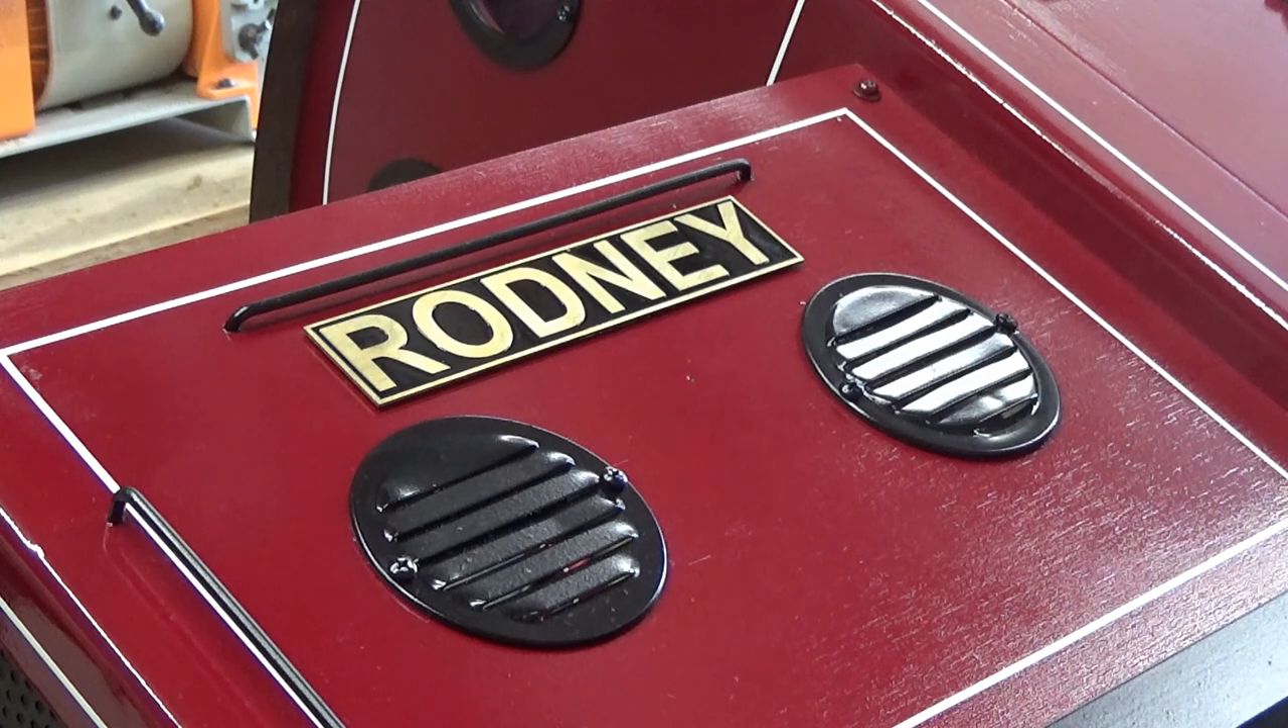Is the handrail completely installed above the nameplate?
Yes.